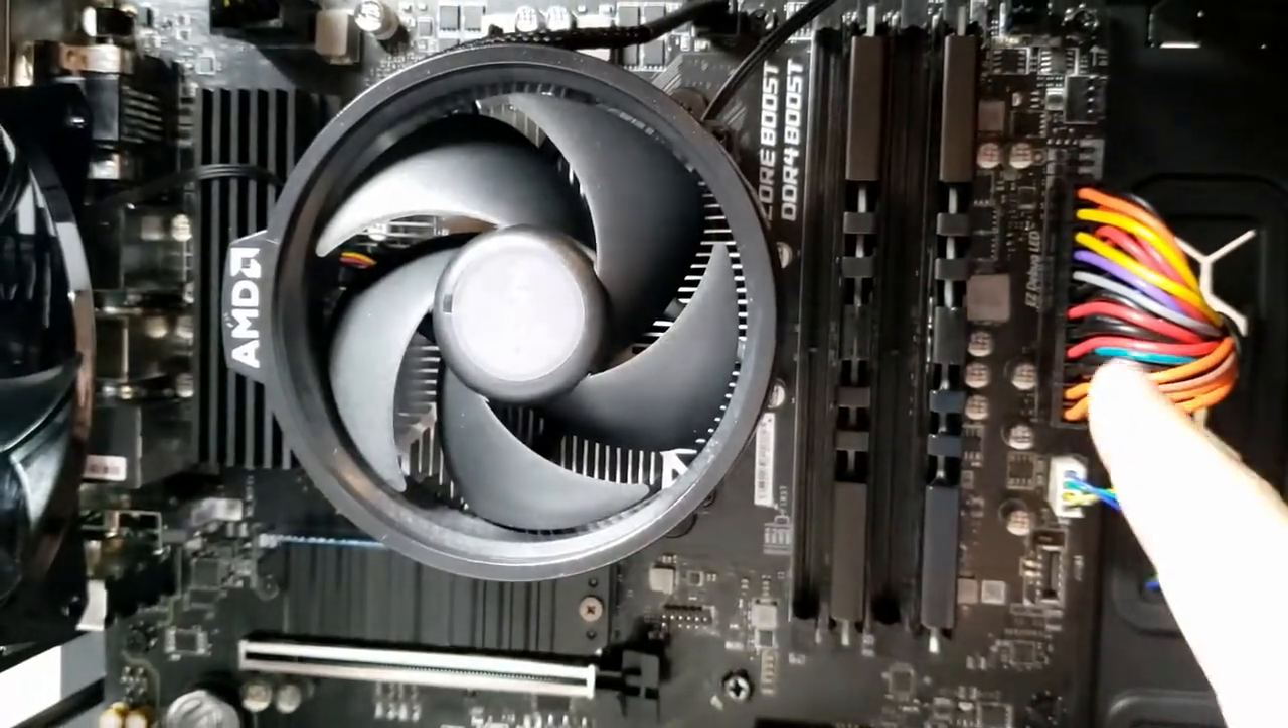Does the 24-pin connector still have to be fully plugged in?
No.